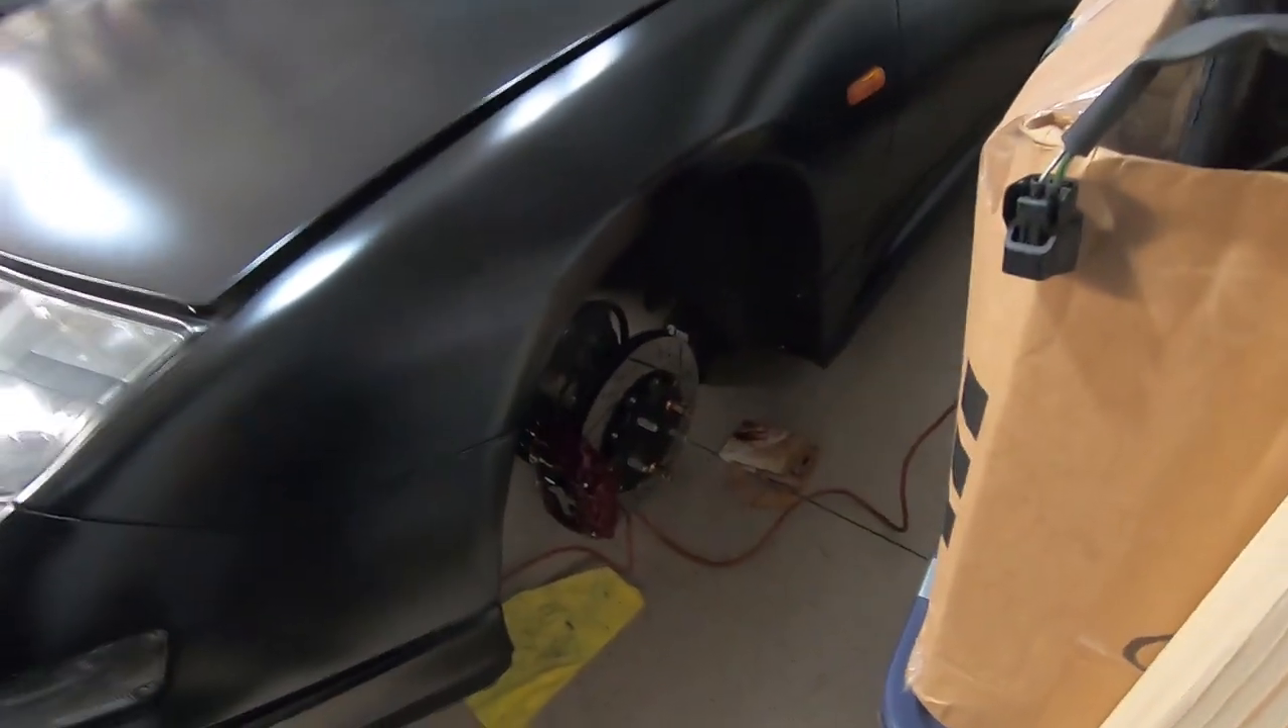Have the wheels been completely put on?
No.